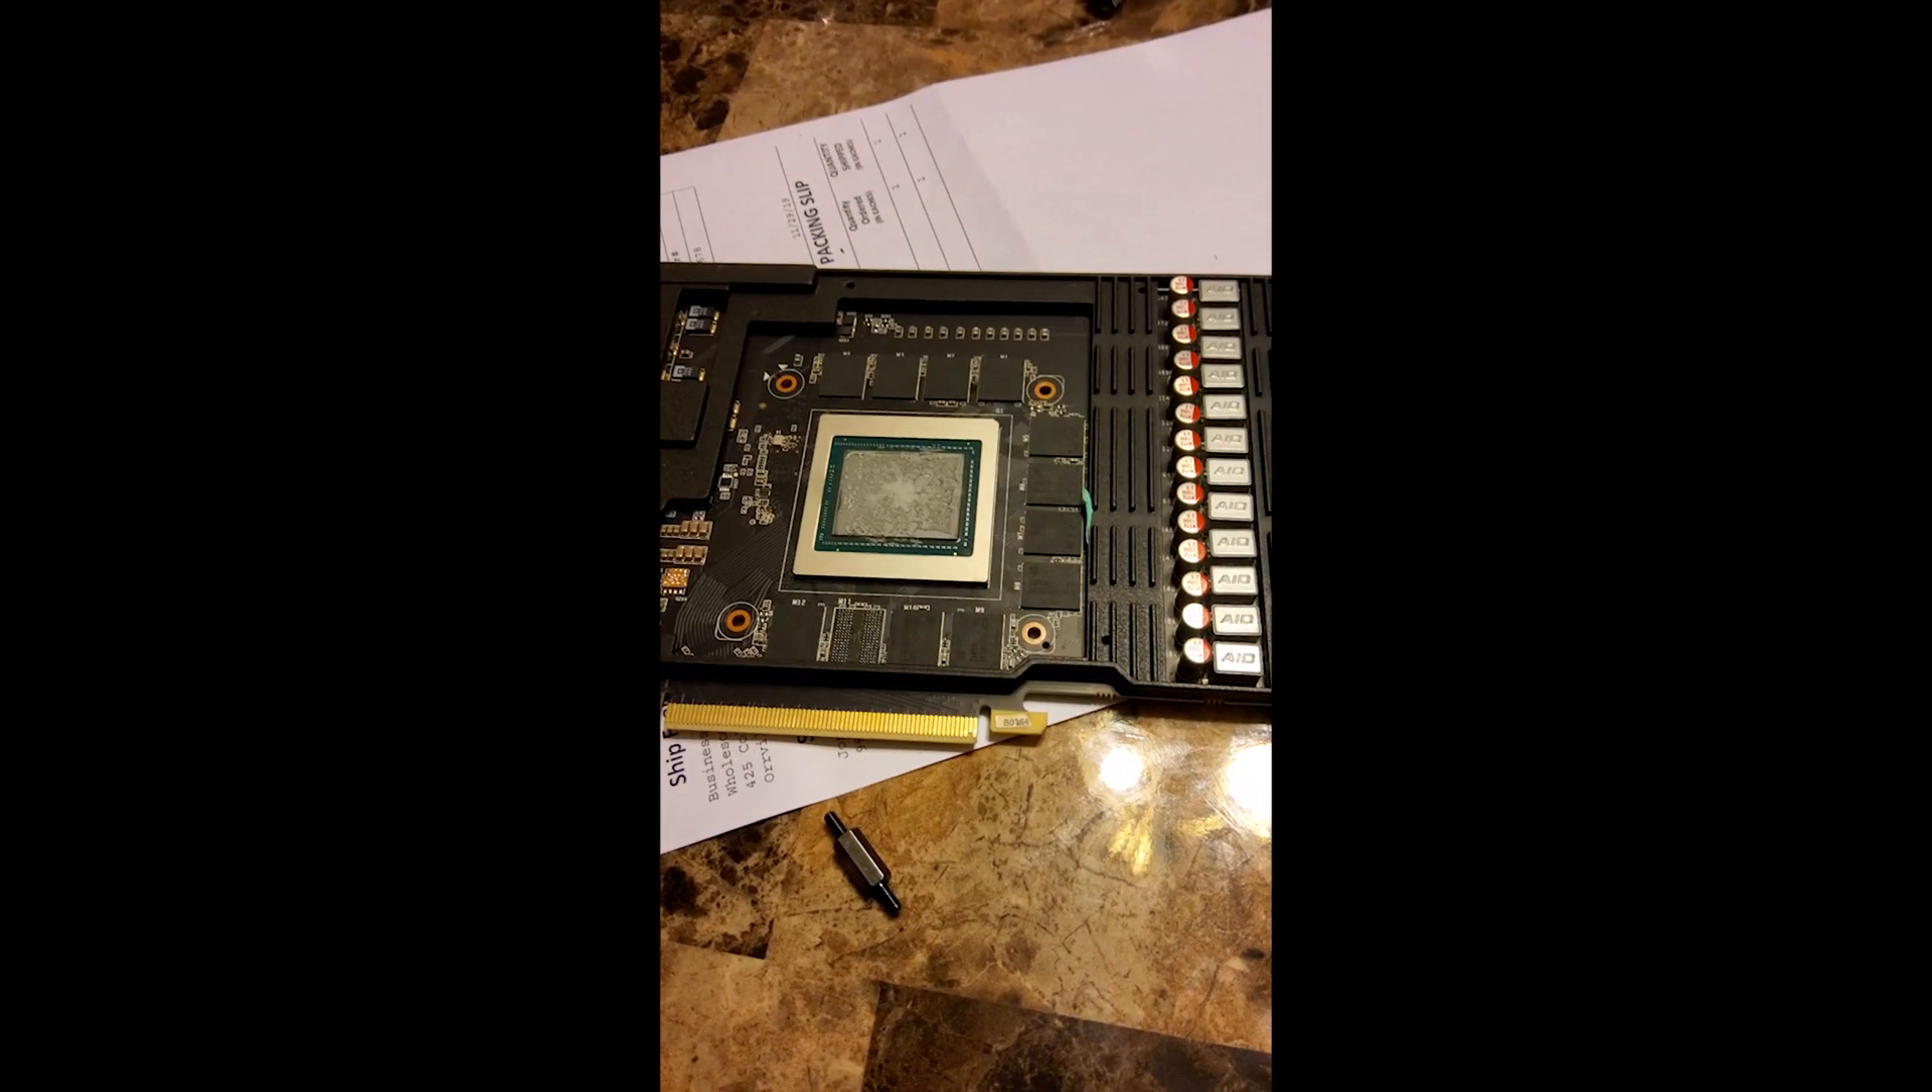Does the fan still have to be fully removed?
No.